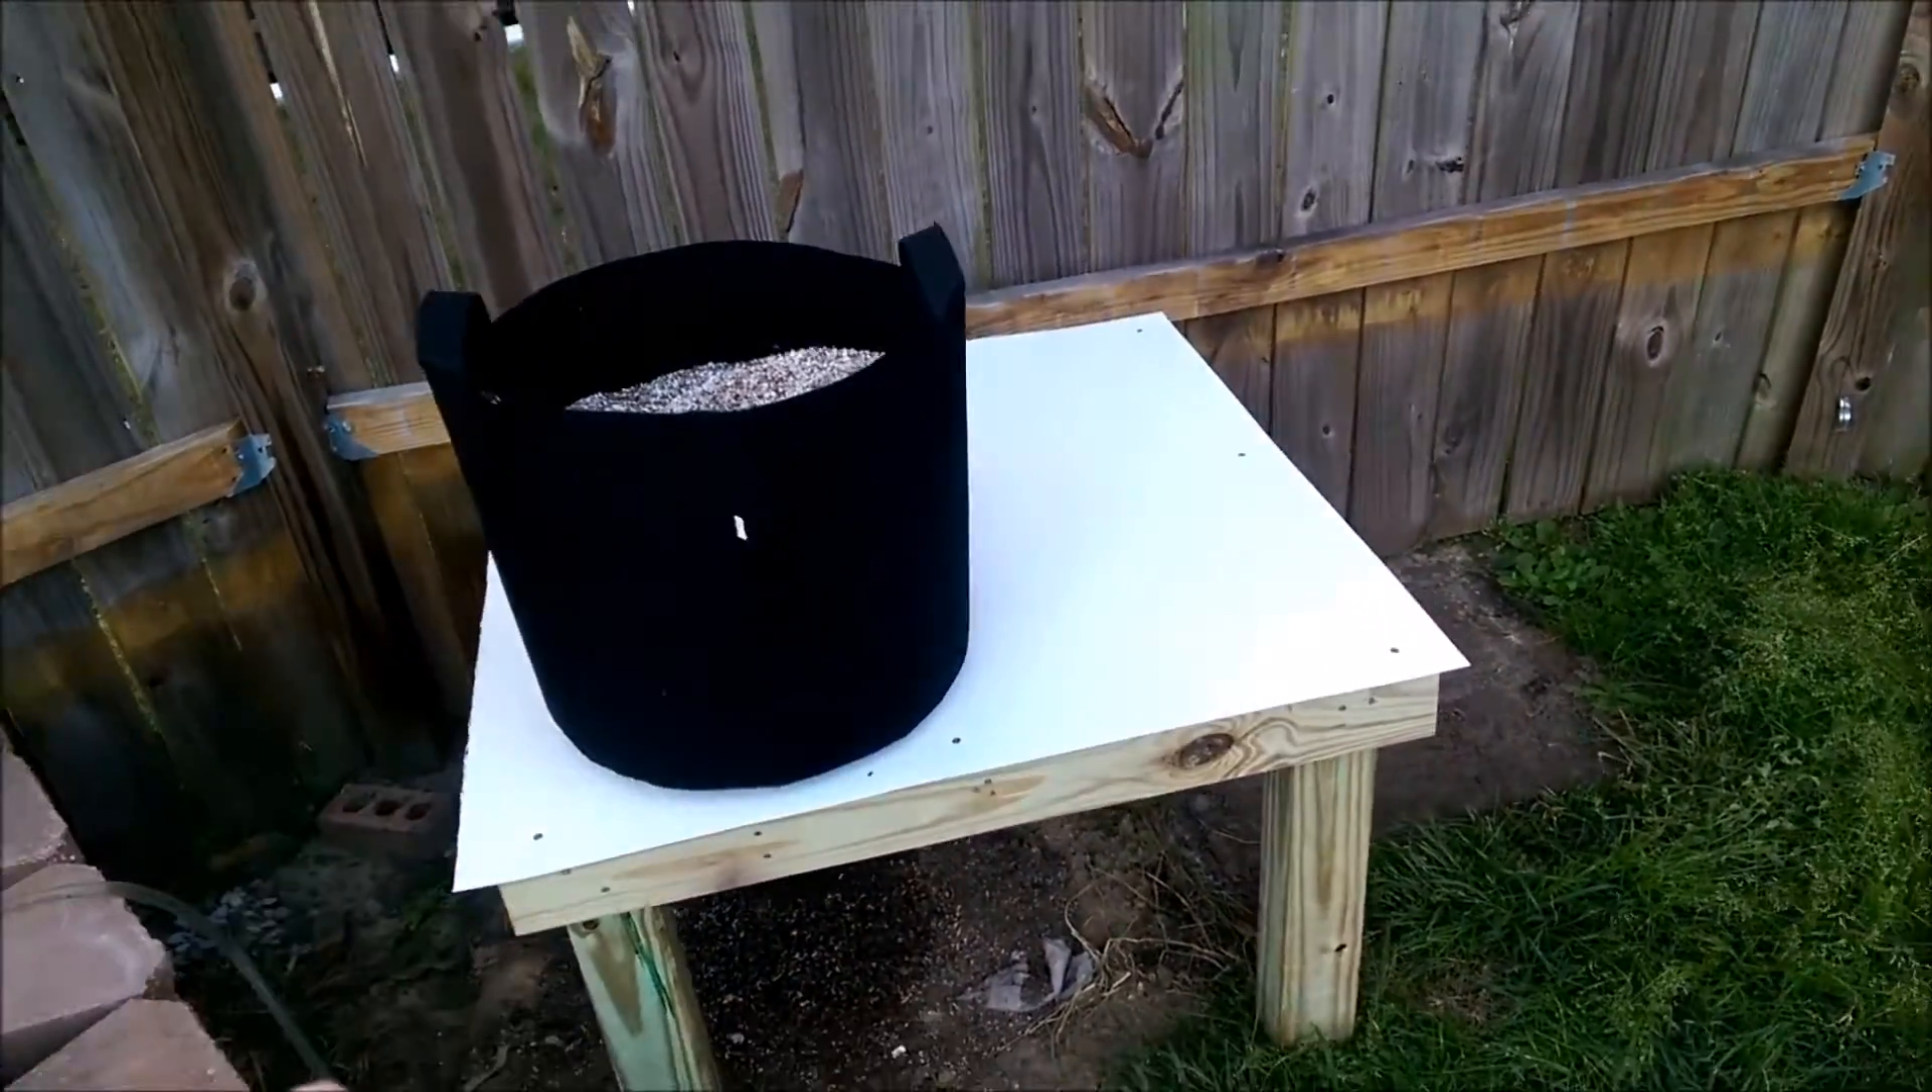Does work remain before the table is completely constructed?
No.